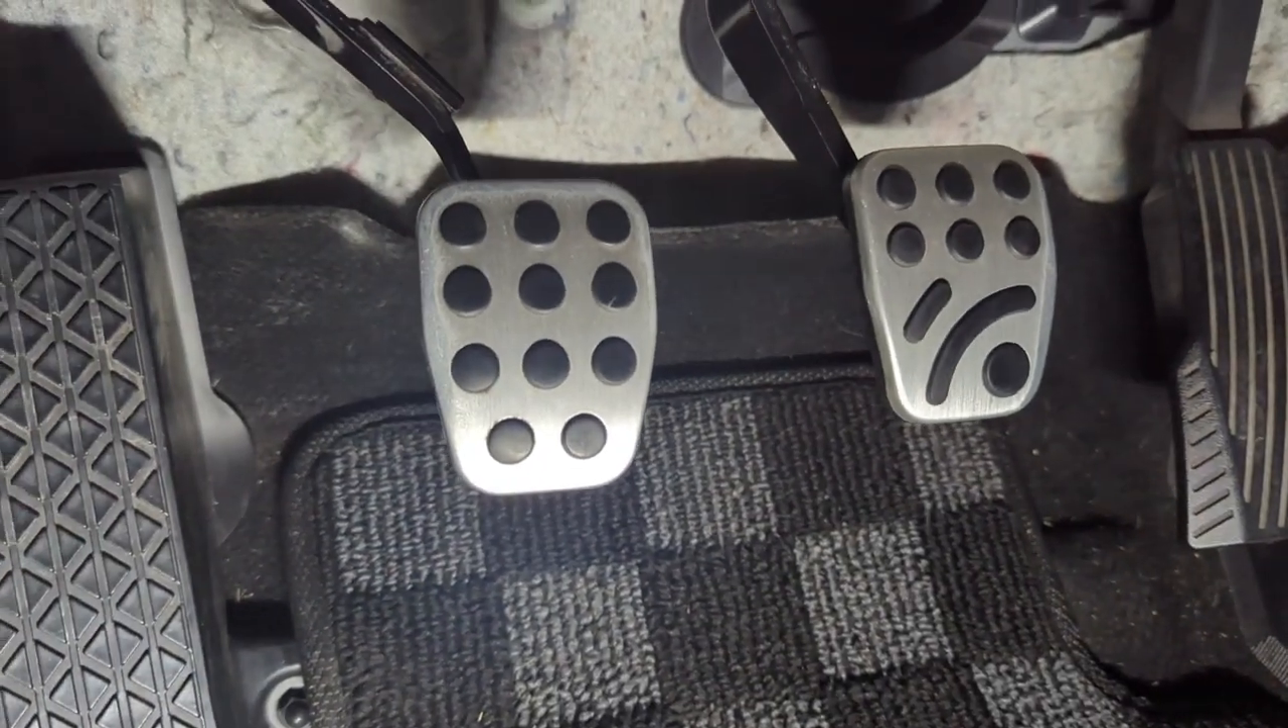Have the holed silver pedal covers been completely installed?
Yes.